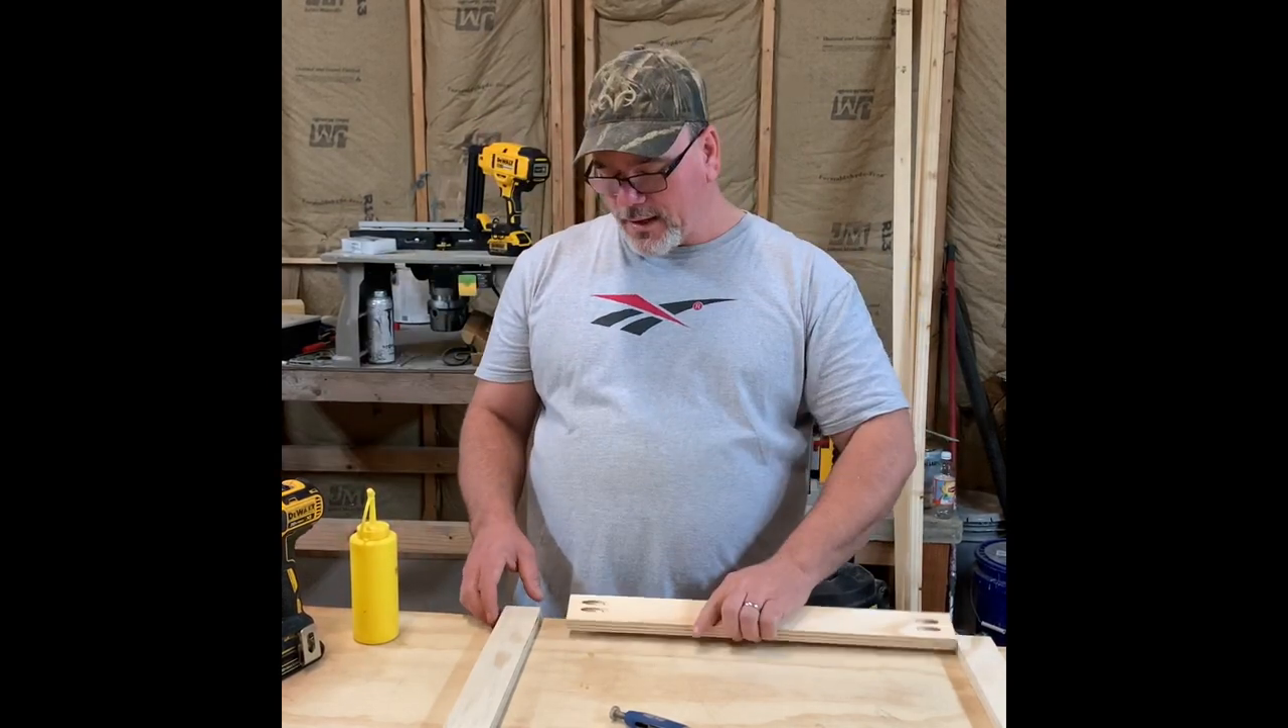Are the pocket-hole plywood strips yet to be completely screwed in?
Yes.